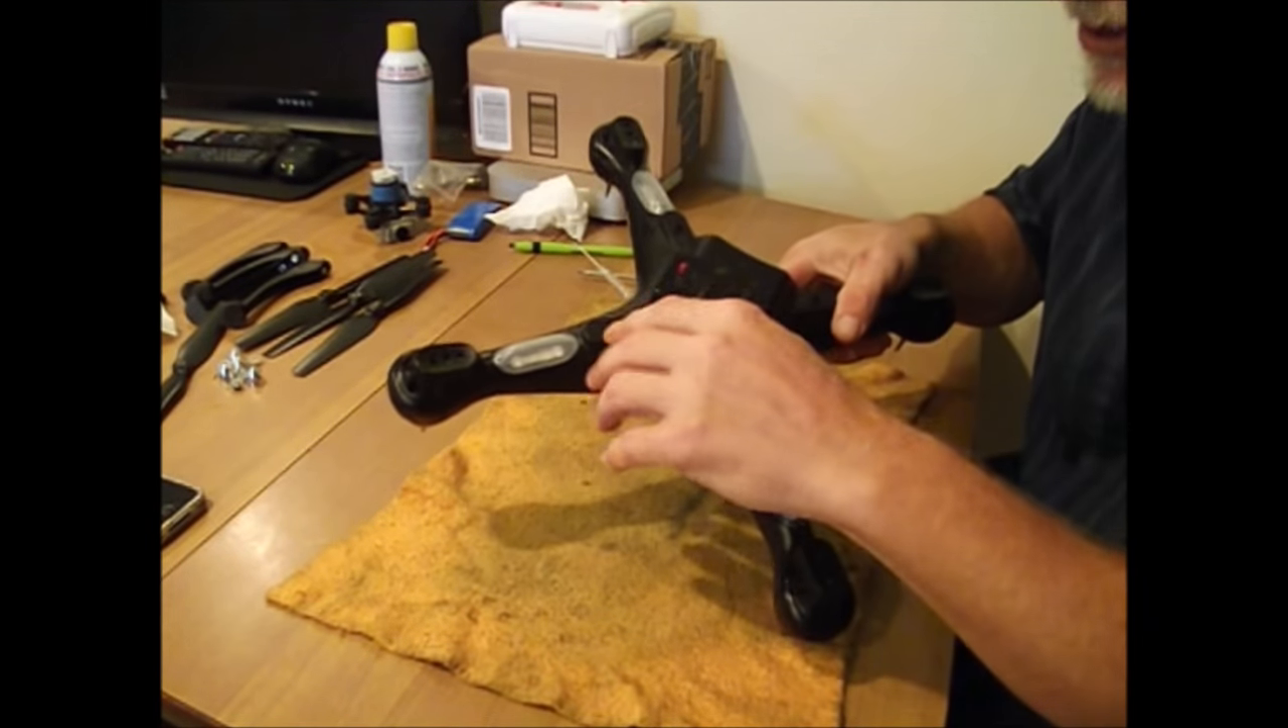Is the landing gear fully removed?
Yes.